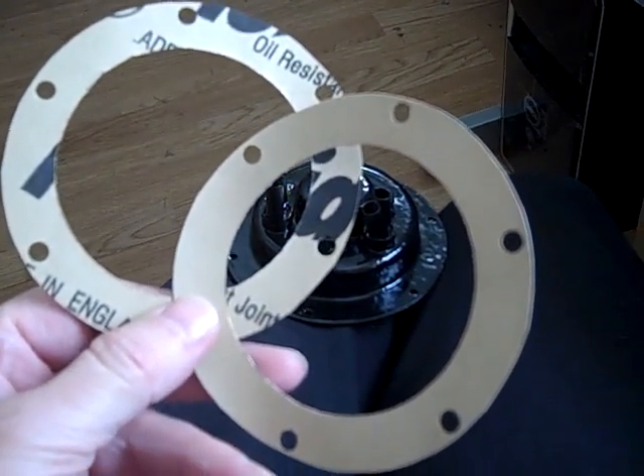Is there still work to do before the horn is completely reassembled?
Yes.